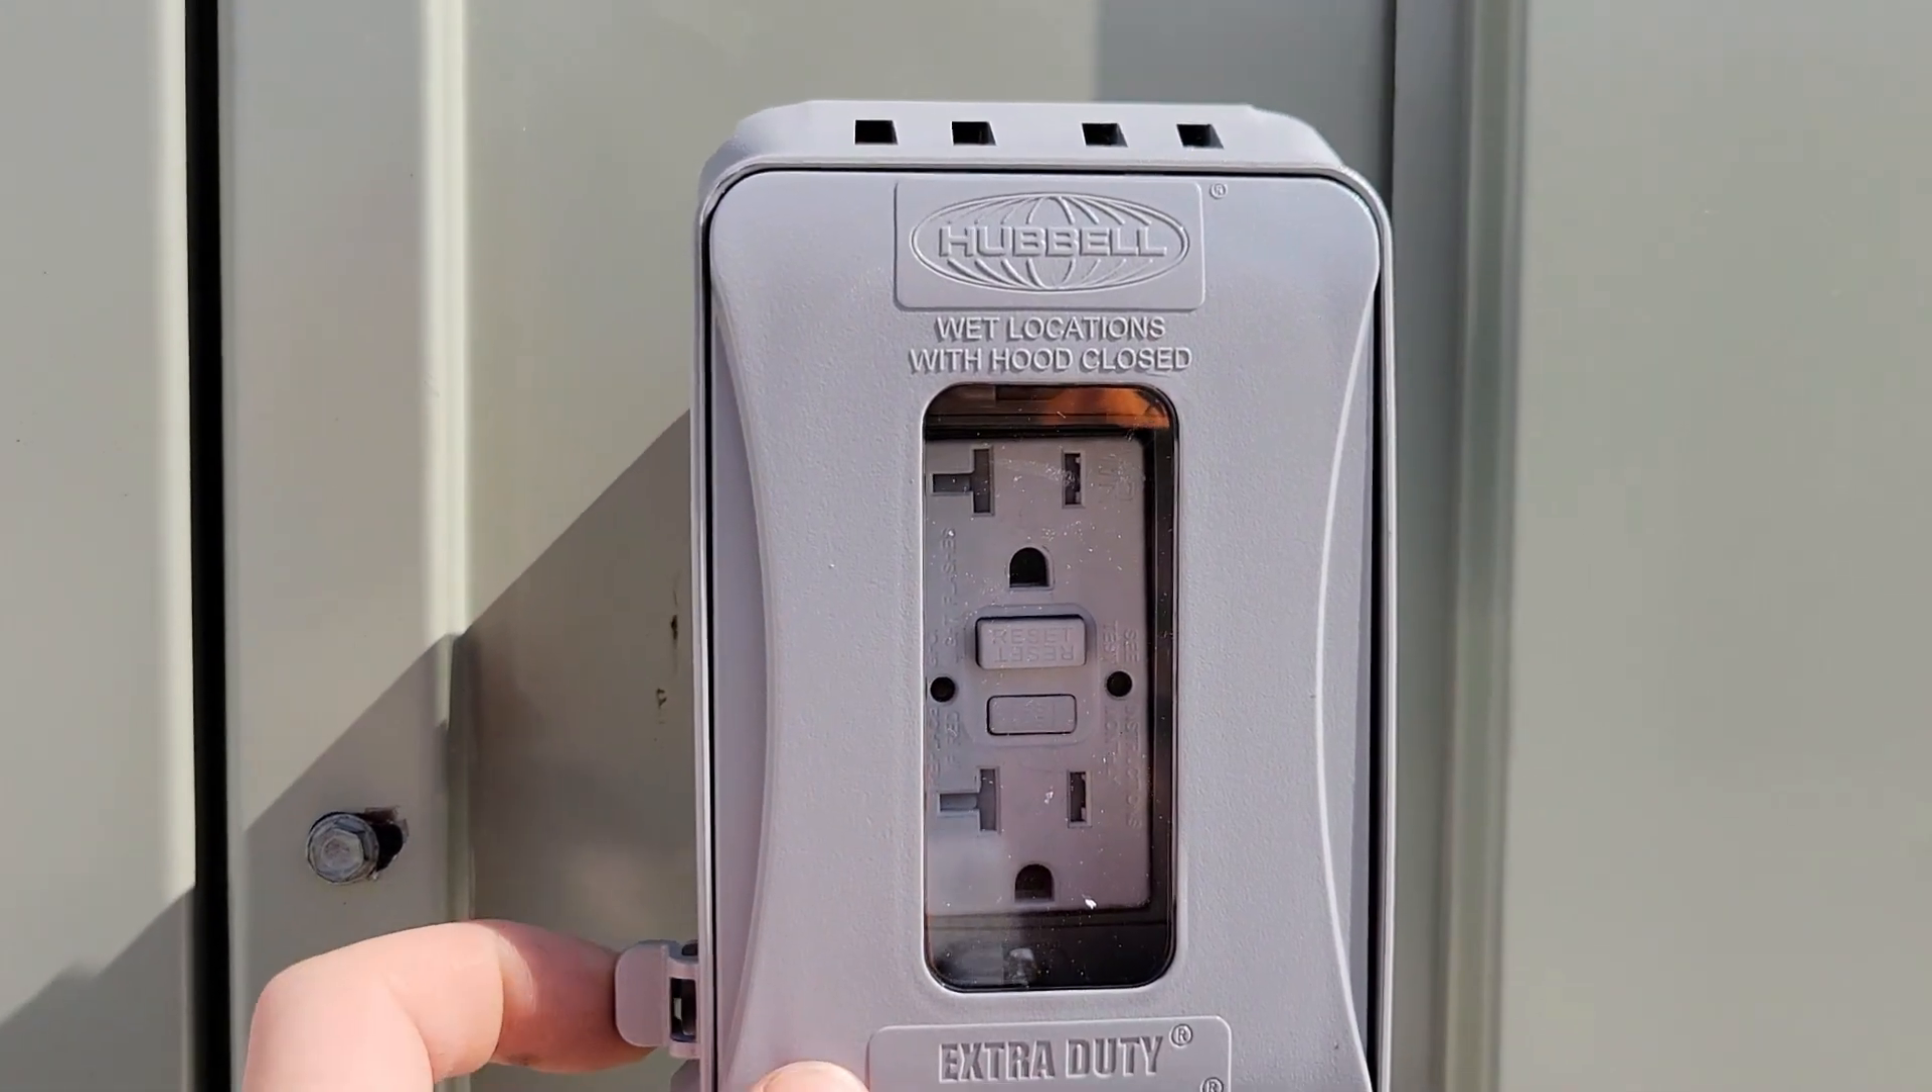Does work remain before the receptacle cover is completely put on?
No.